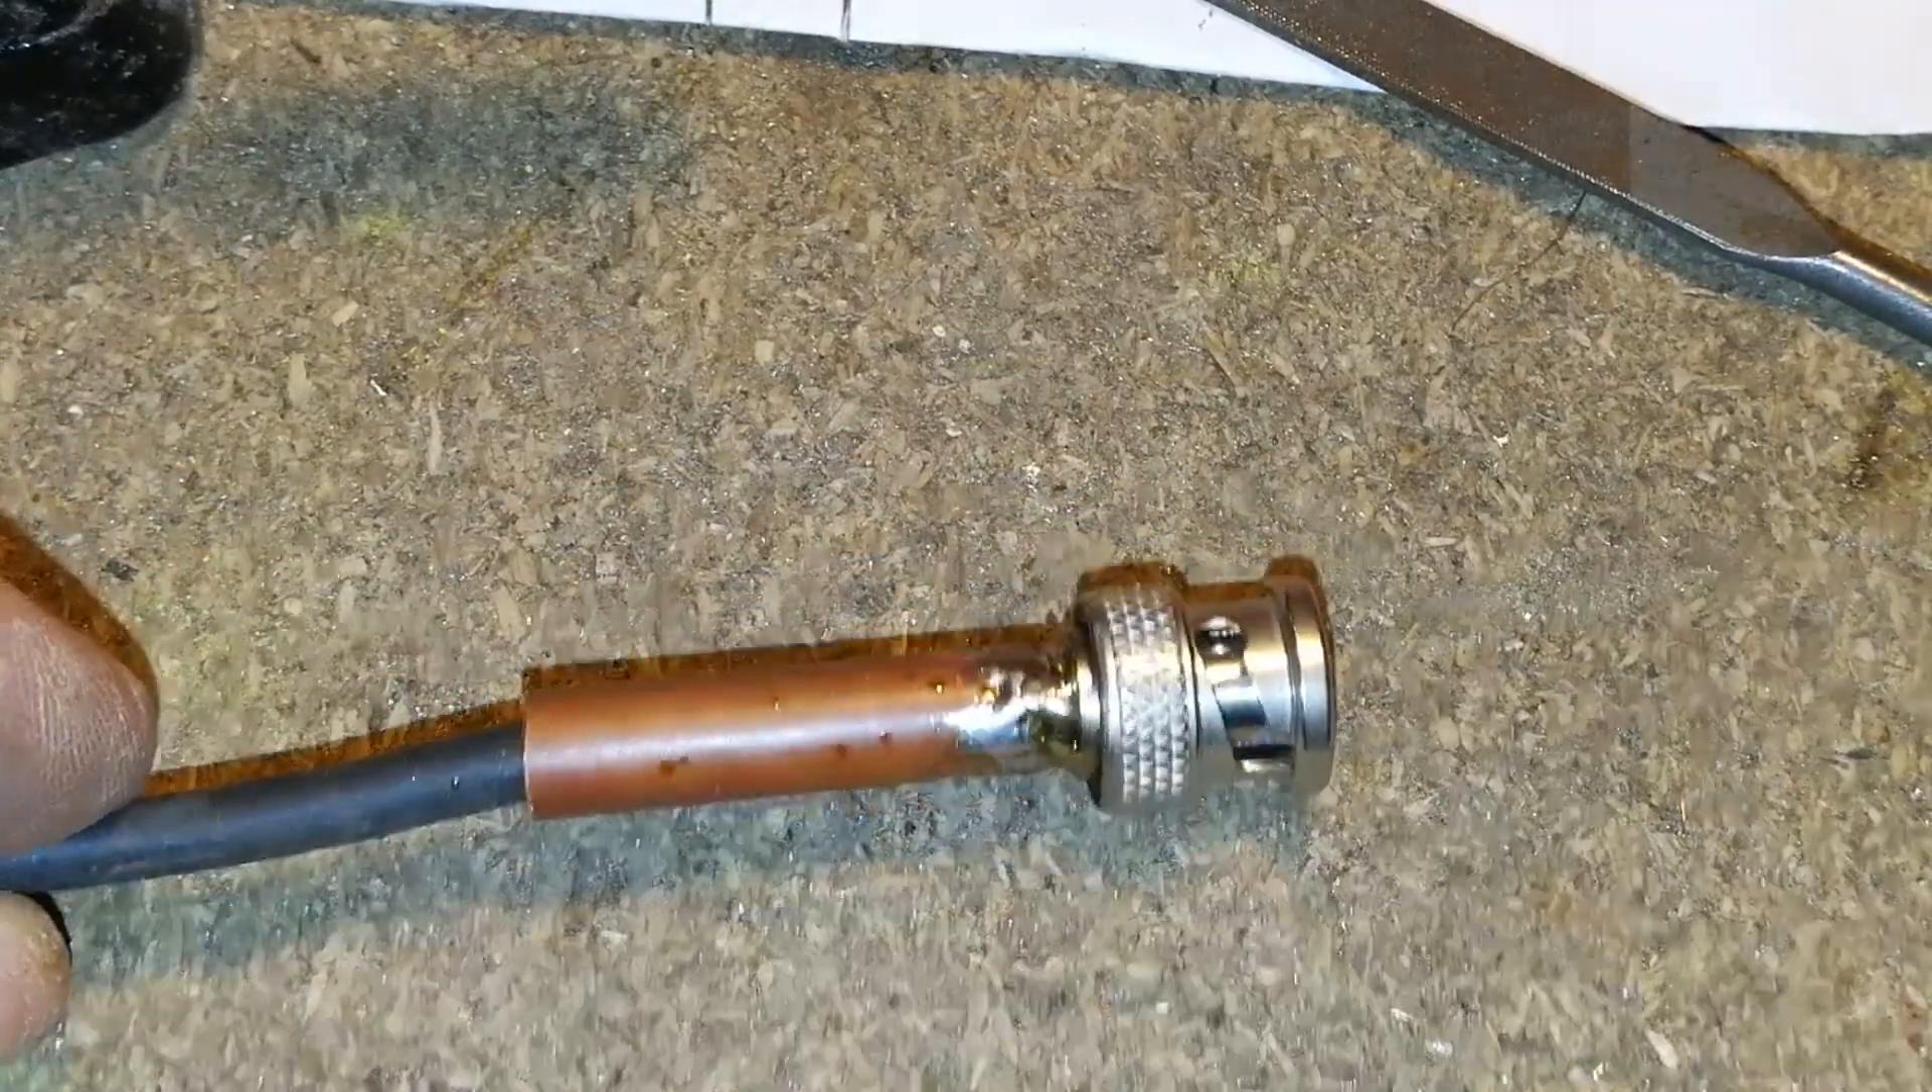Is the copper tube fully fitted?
Yes.